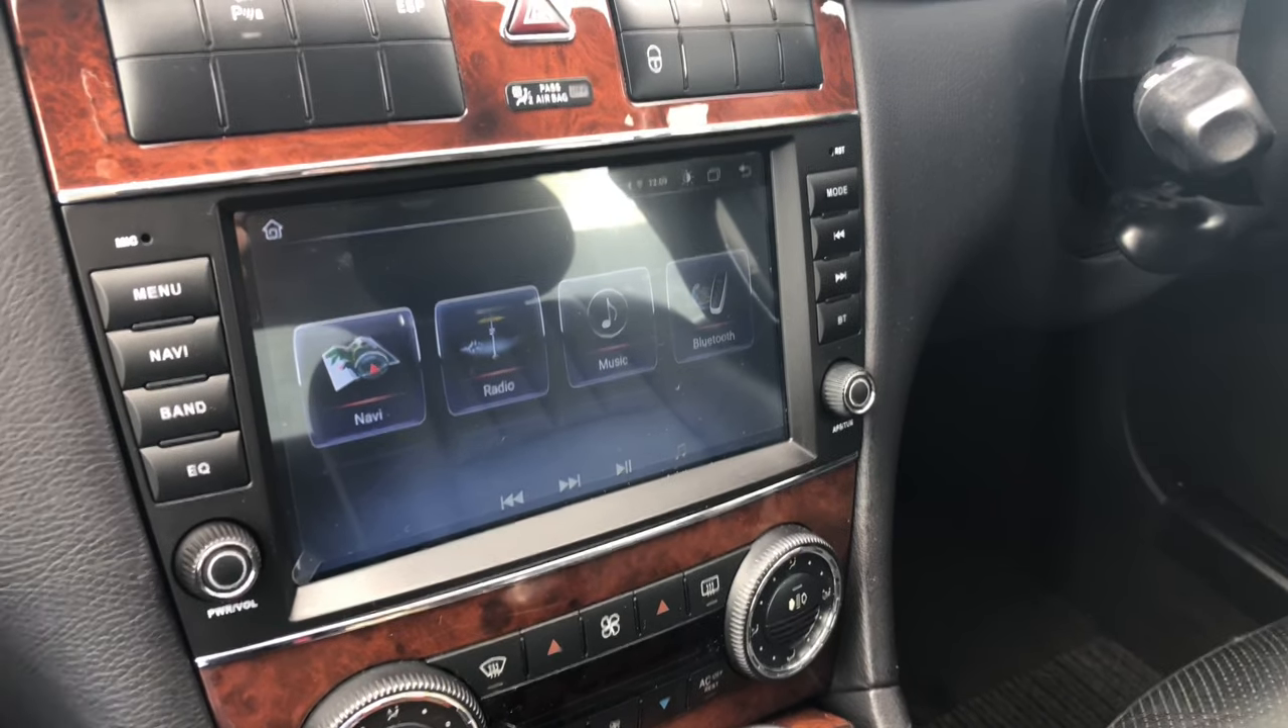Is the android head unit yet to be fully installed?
No.